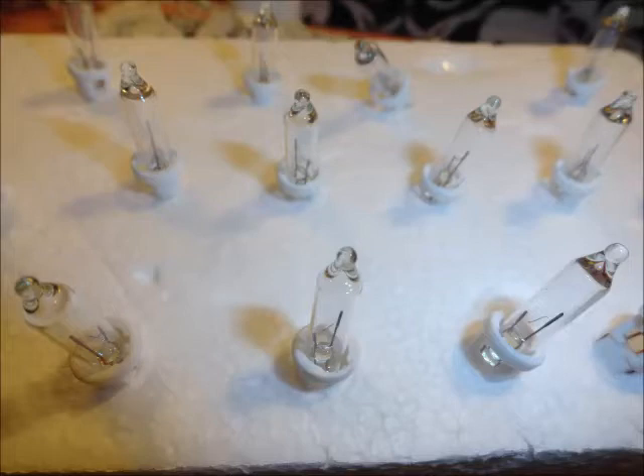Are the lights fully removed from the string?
Yes.